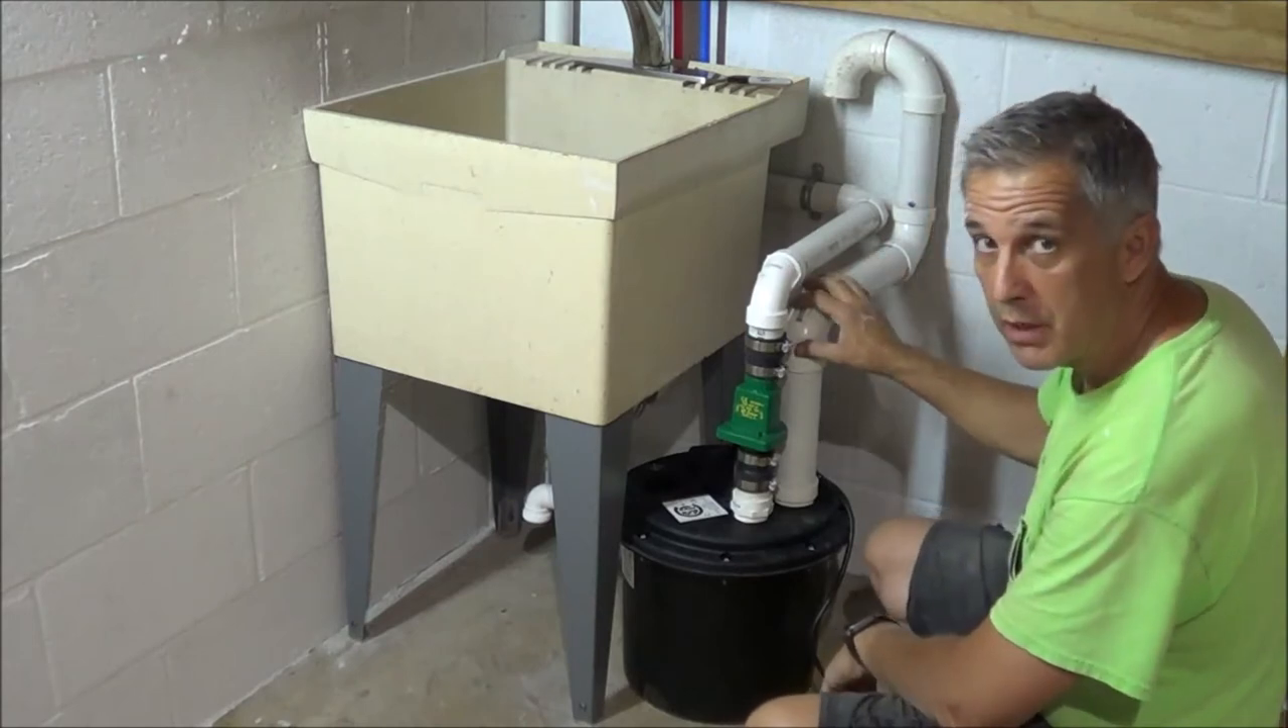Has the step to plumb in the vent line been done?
Yes.